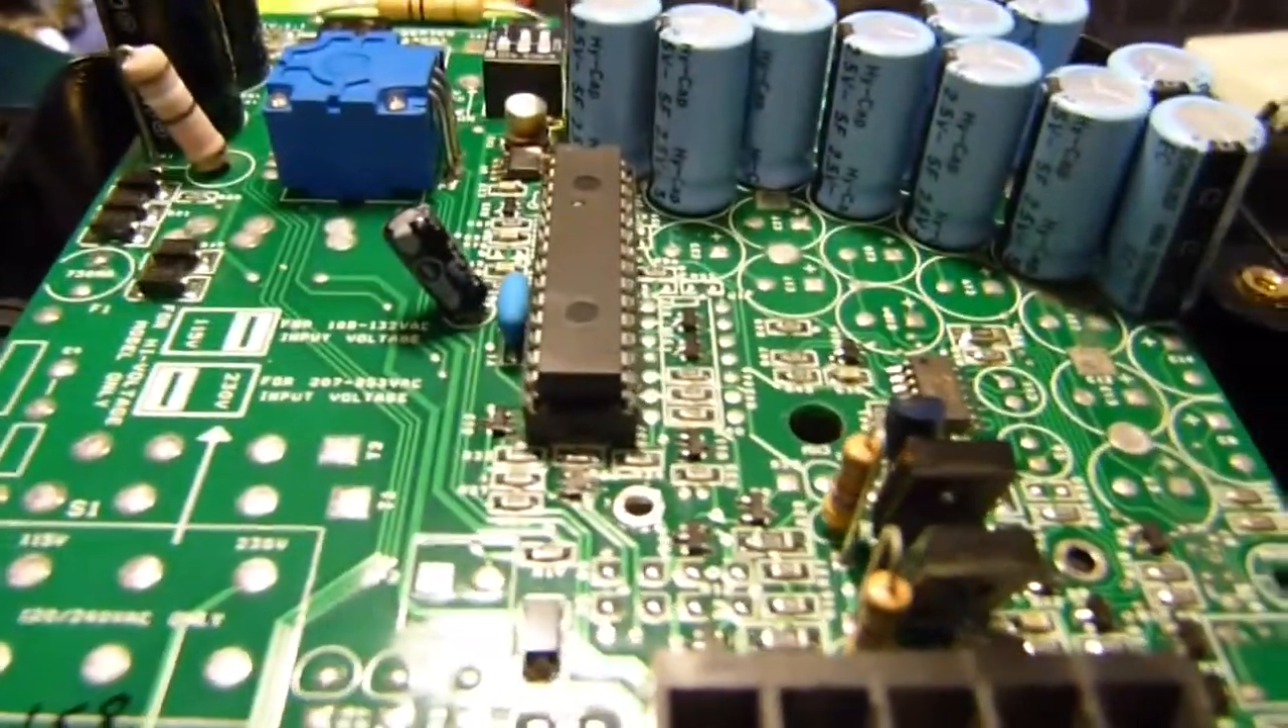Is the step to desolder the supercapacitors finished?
No.